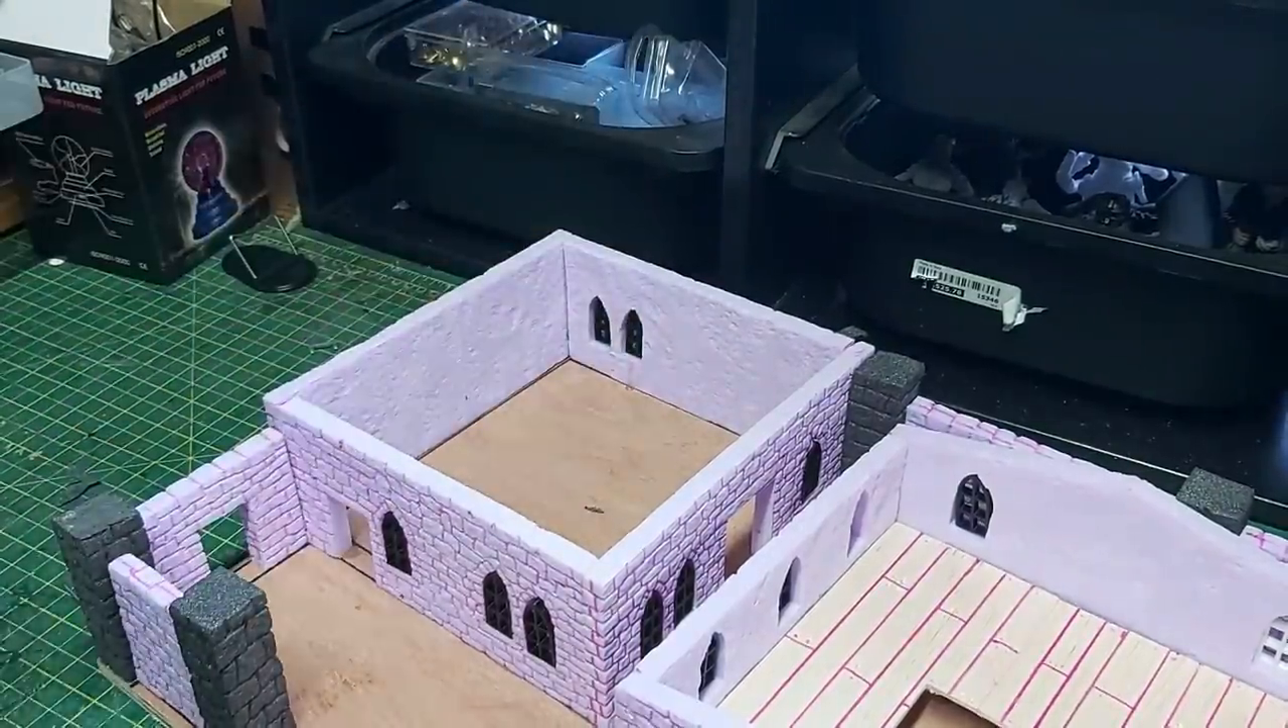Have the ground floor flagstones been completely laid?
No.